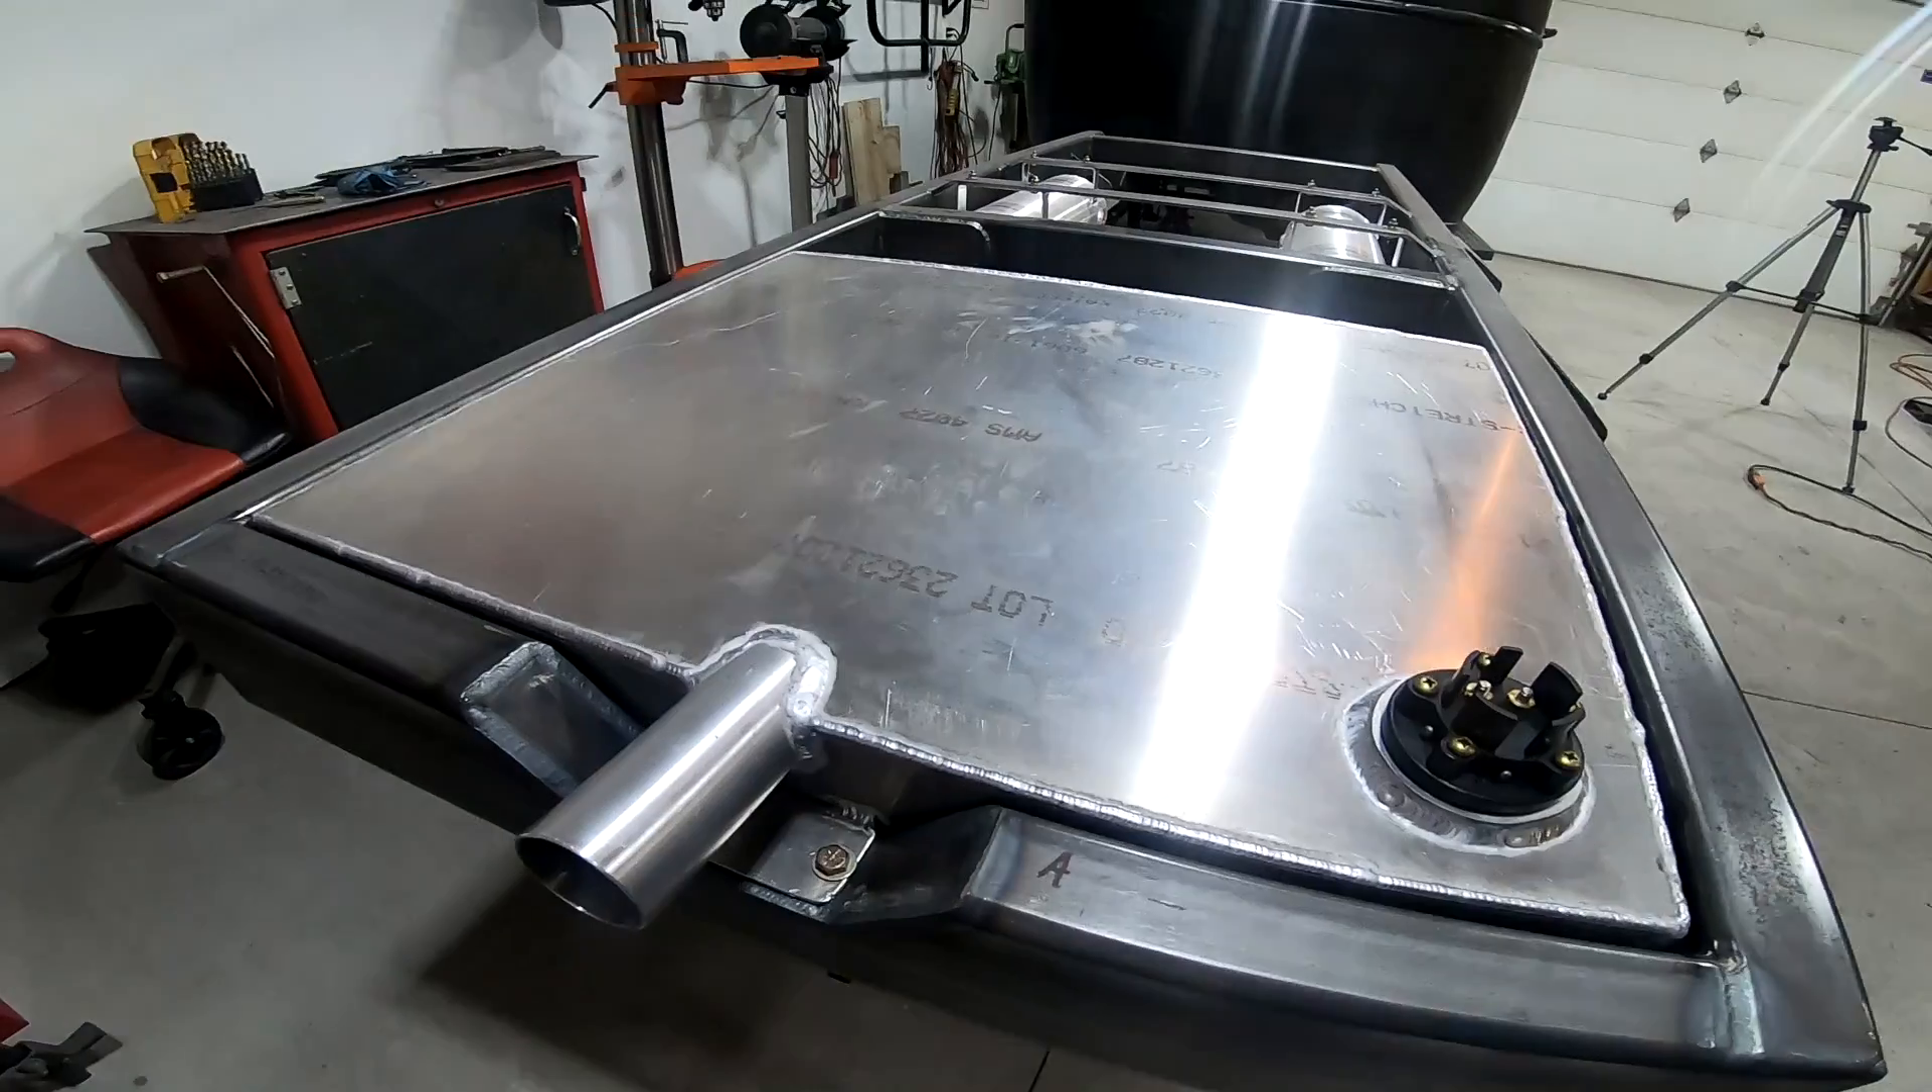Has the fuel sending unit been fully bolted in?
Yes.